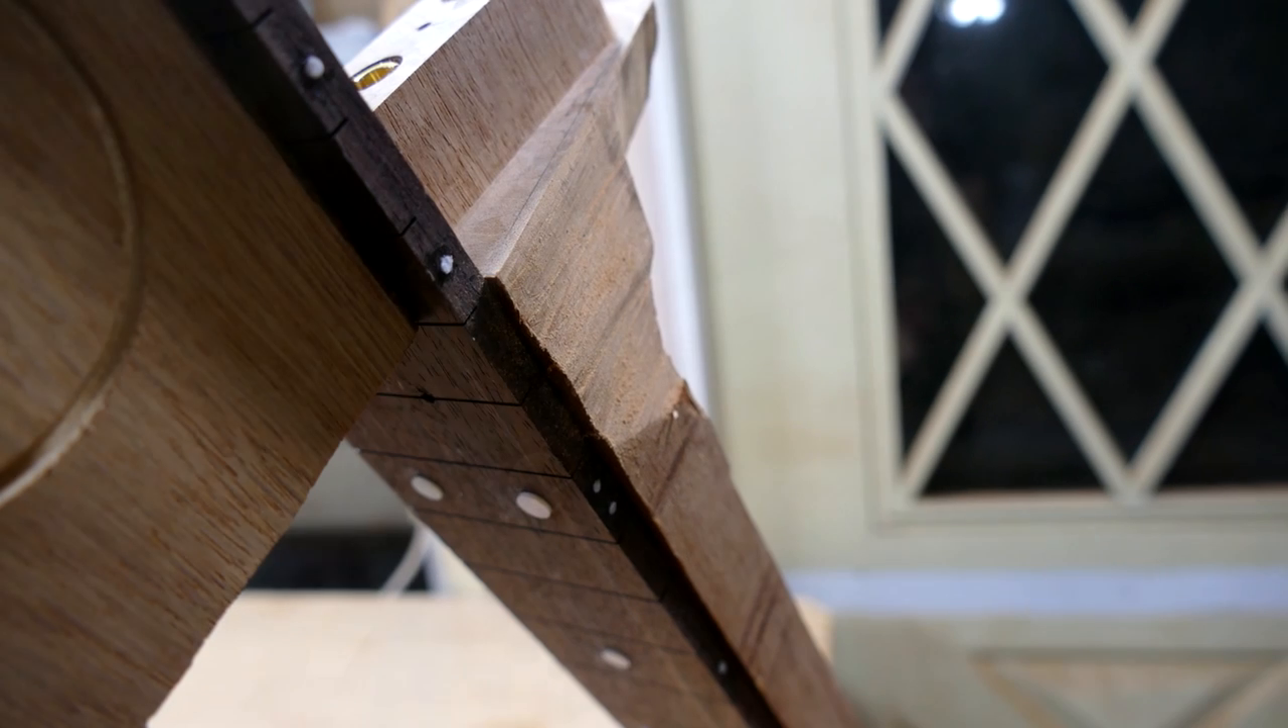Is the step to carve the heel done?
No.